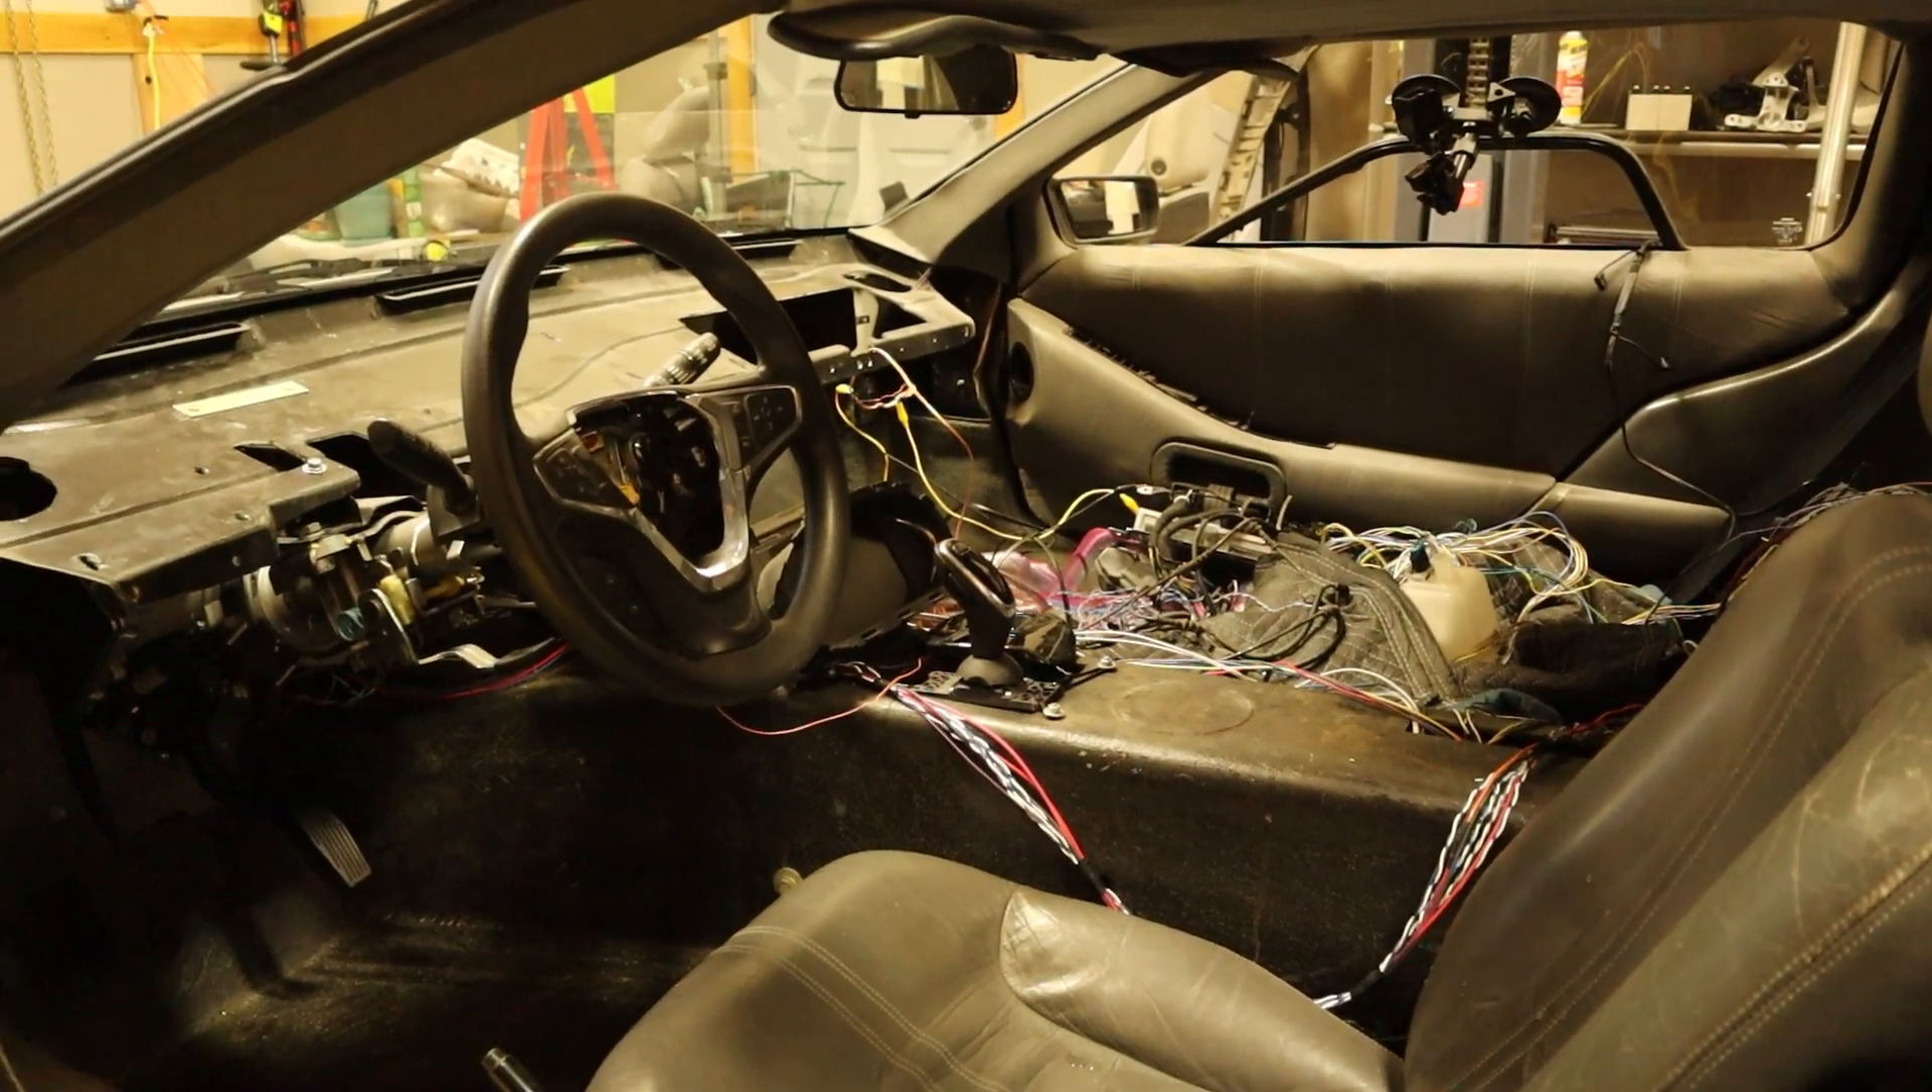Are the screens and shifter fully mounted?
No.